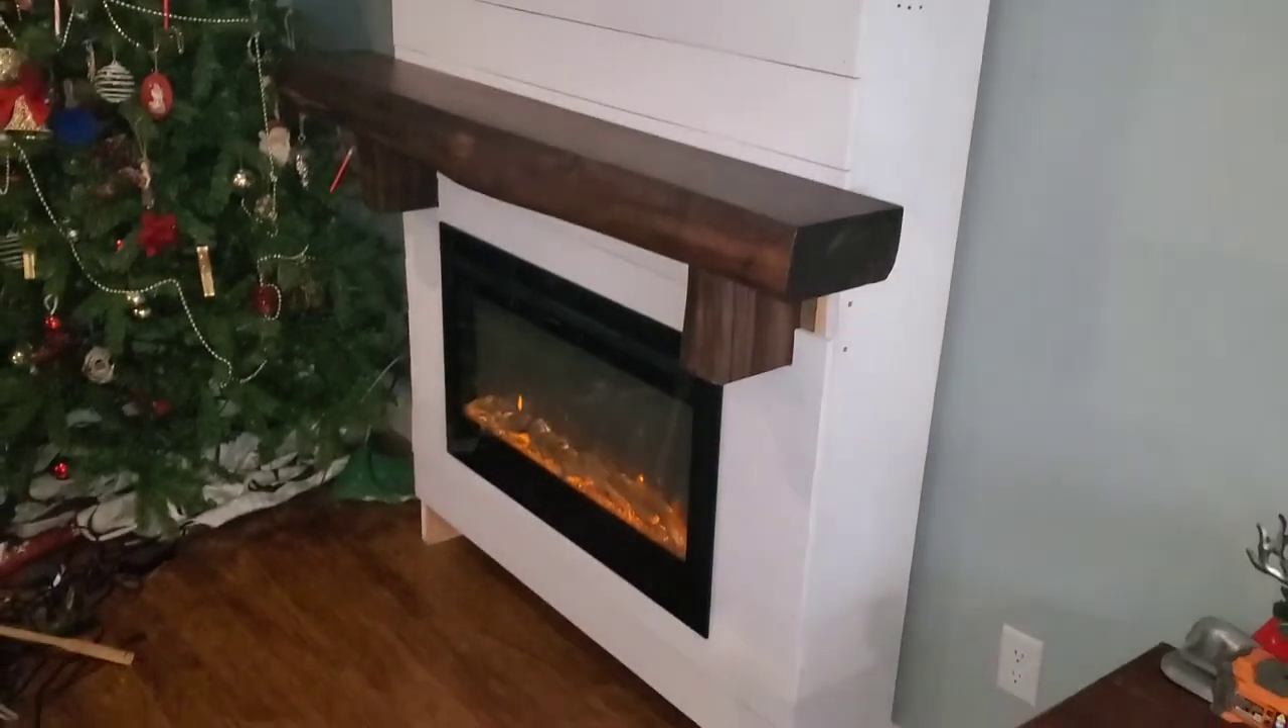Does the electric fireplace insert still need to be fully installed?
No.